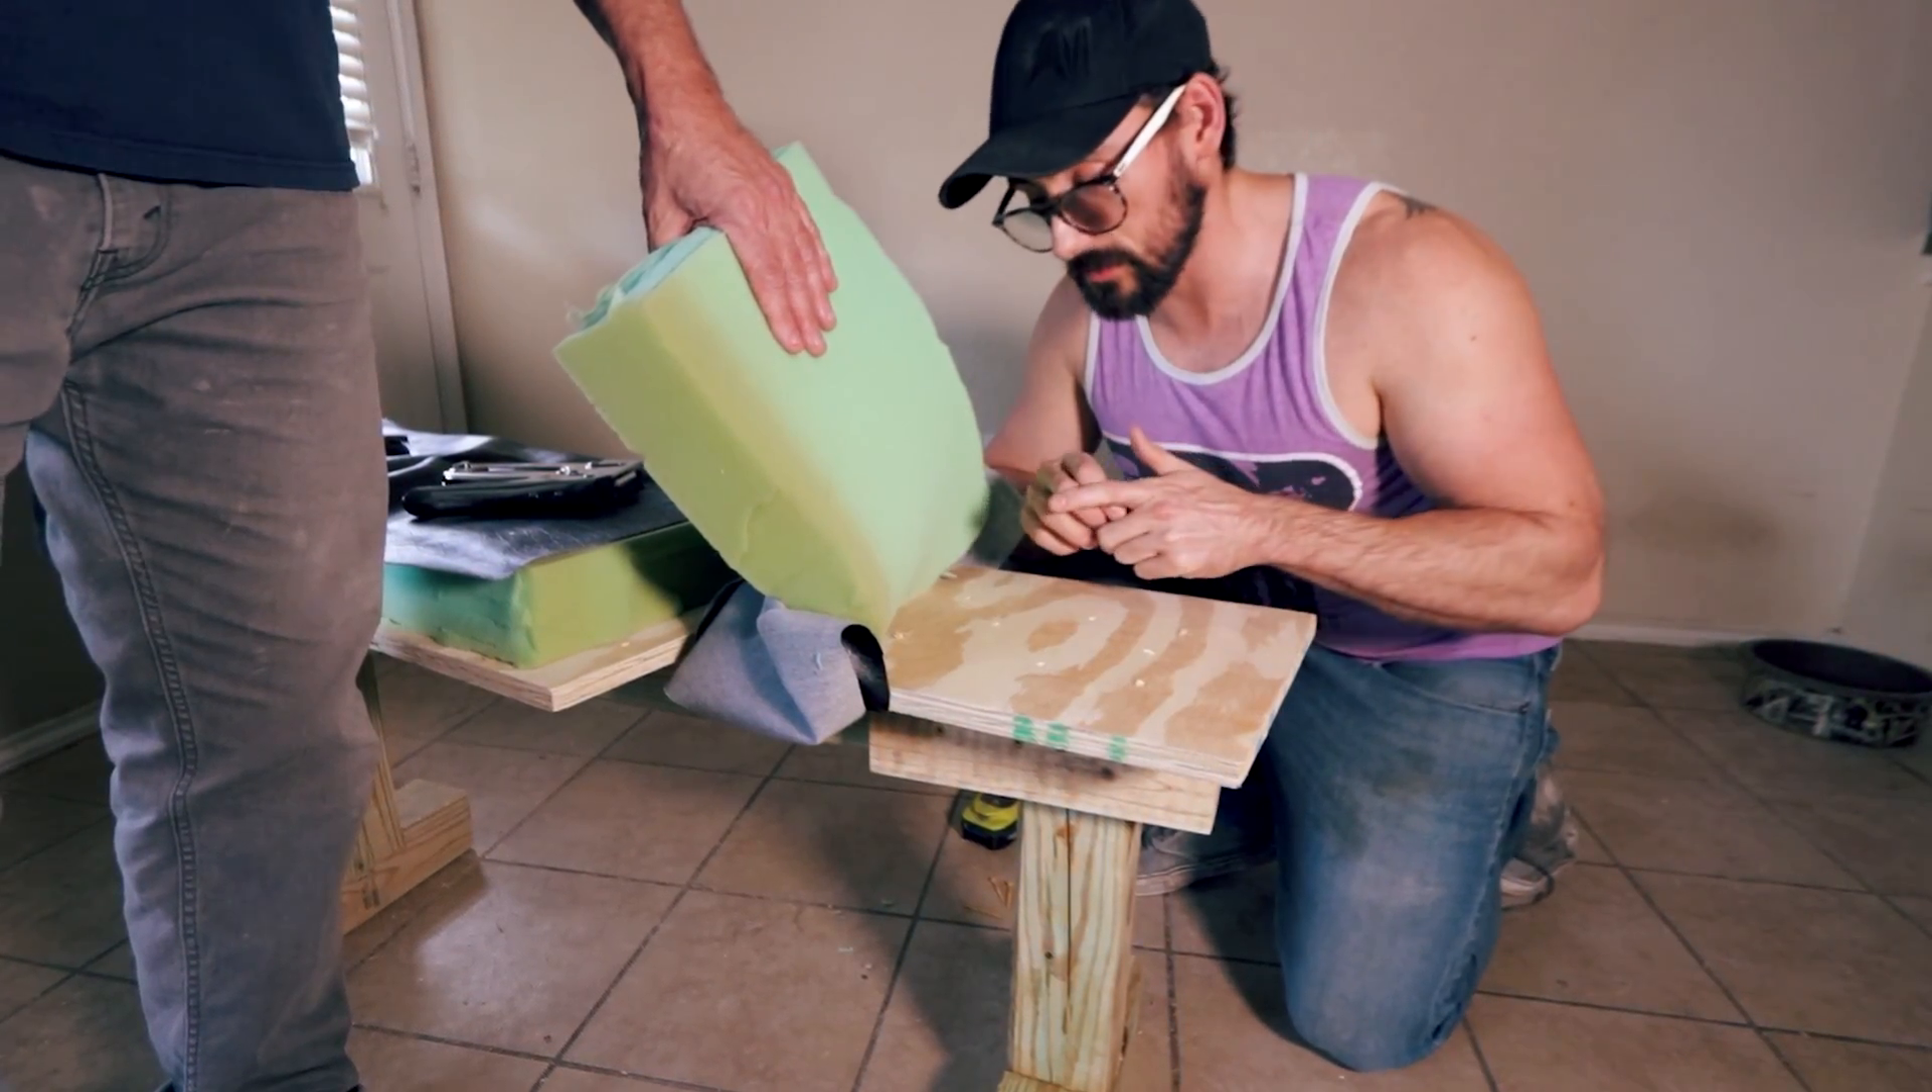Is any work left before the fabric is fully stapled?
Yes.